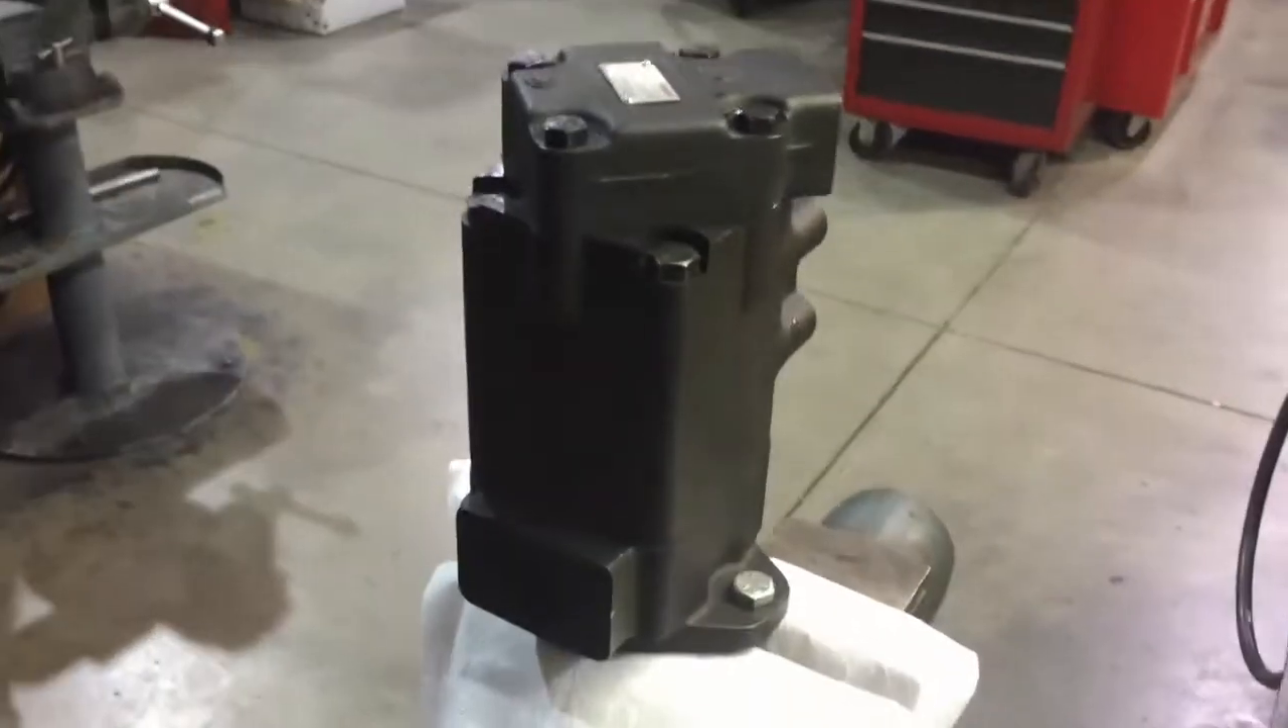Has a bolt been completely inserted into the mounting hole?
Yes.